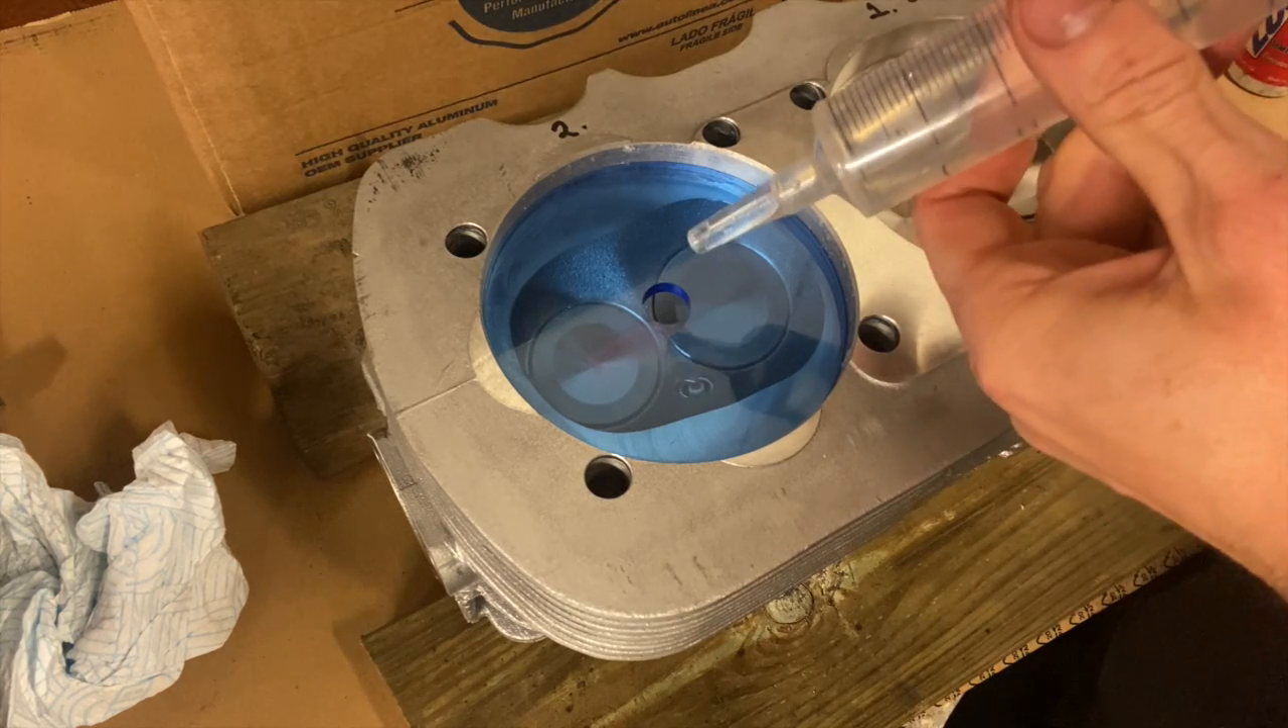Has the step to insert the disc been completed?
Yes.